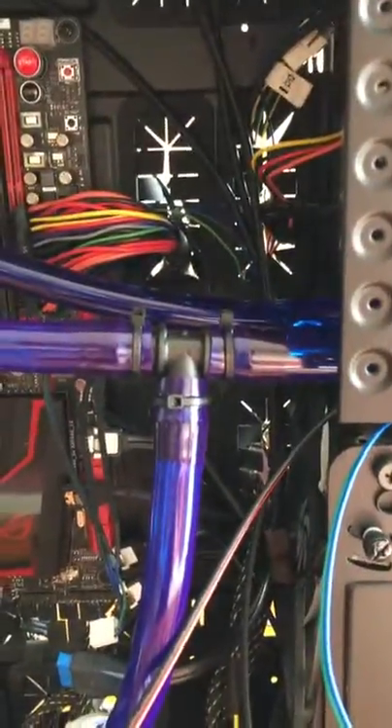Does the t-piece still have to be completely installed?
No.